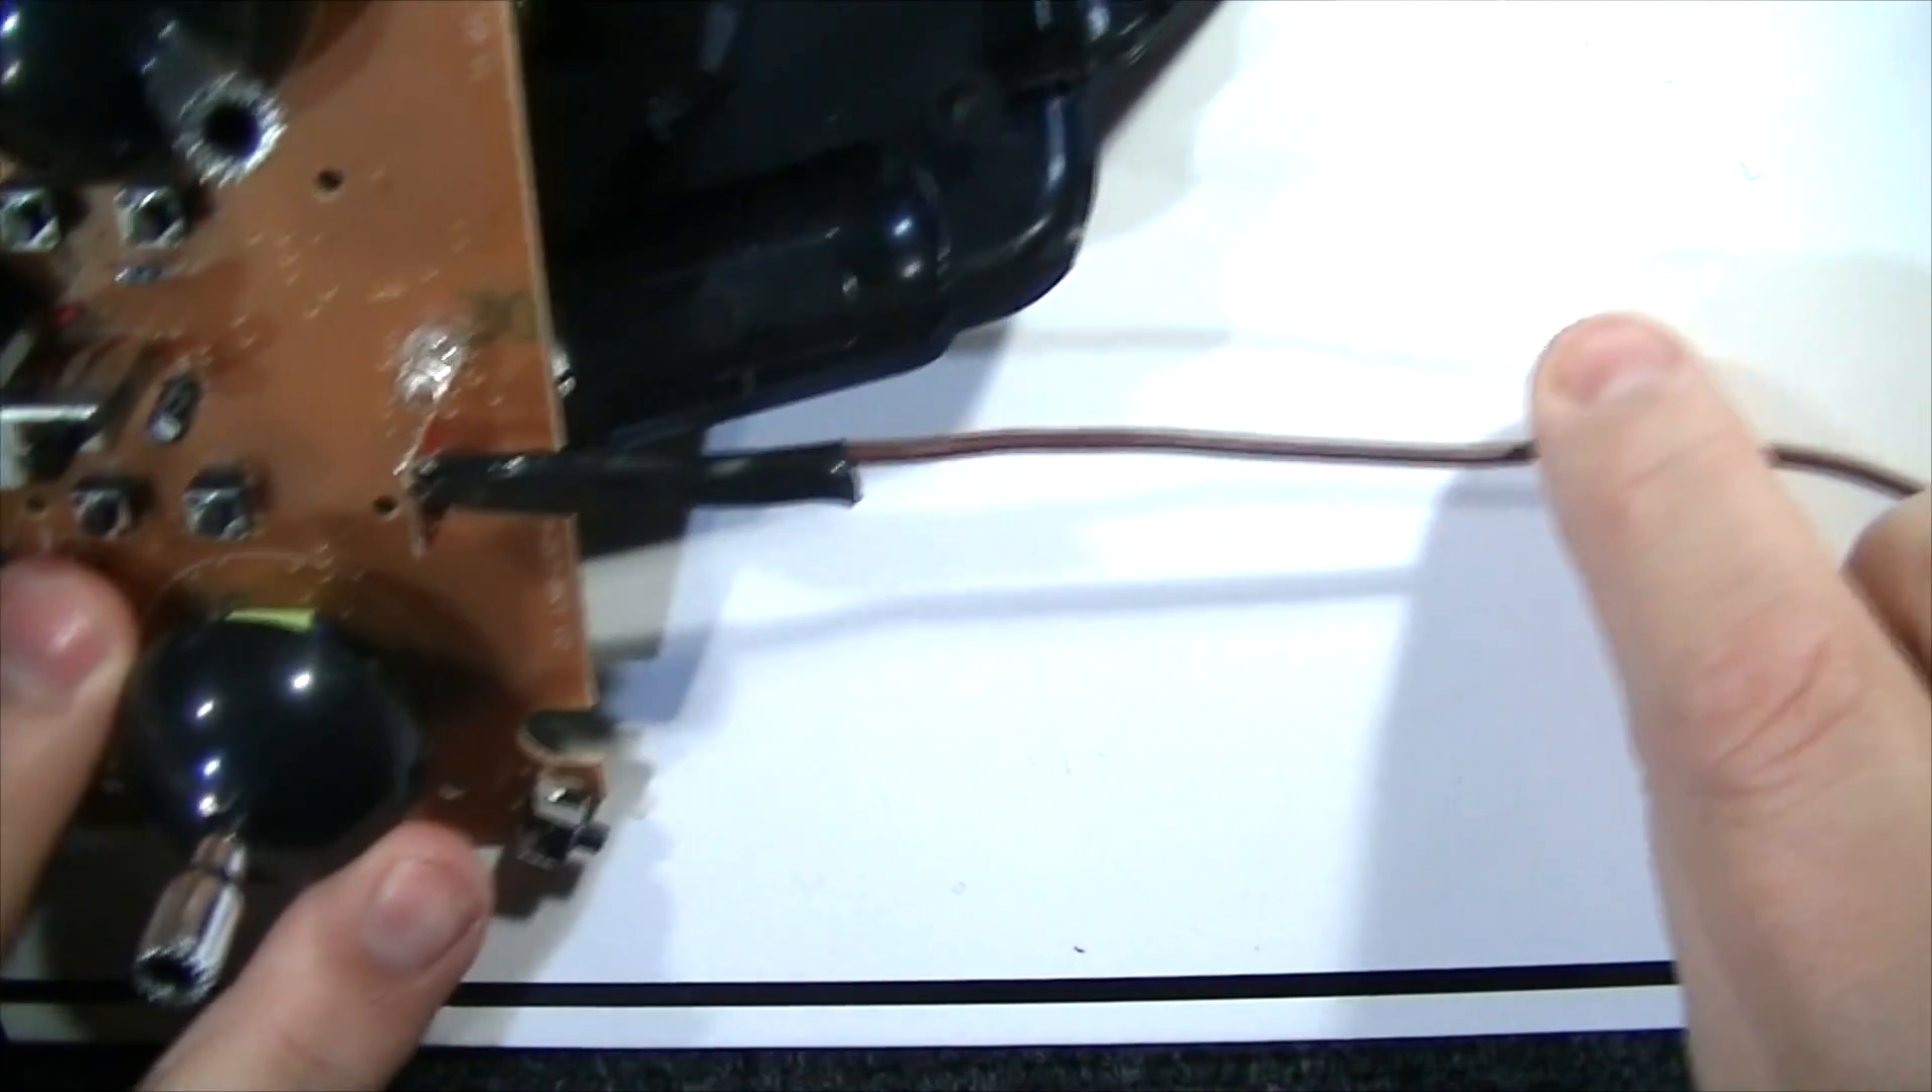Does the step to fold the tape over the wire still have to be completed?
No.